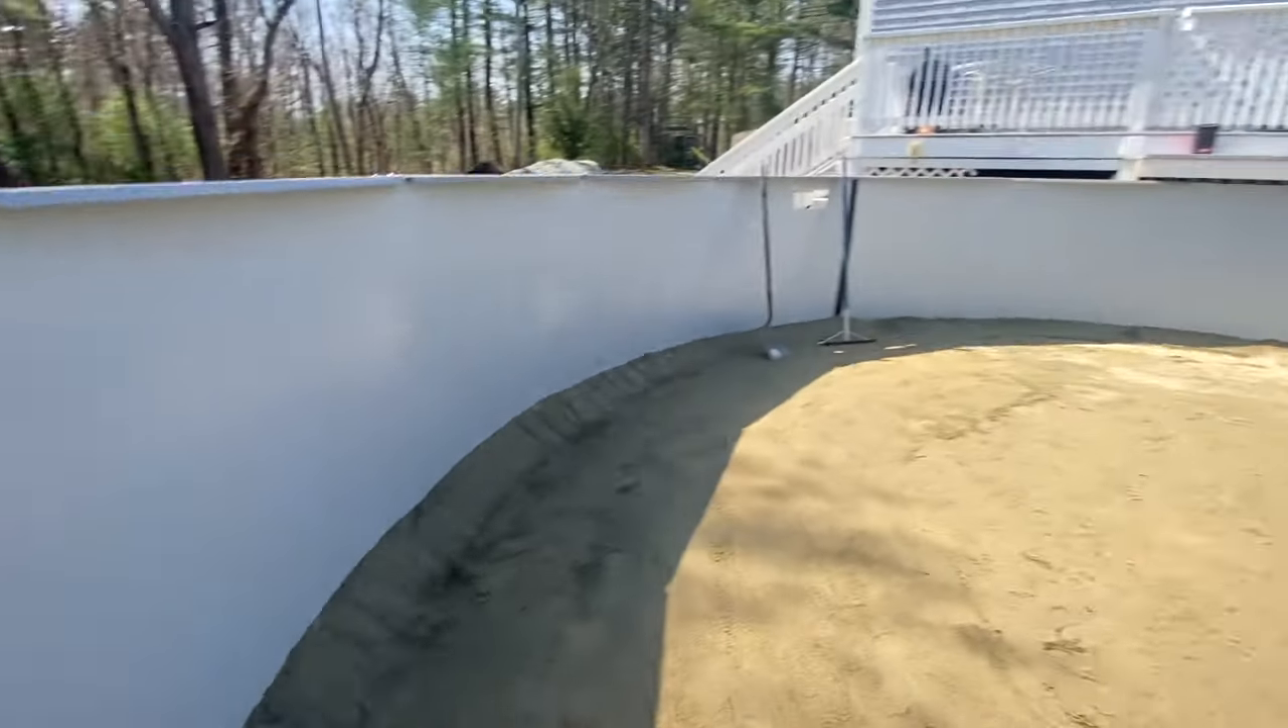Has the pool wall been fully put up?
Yes.